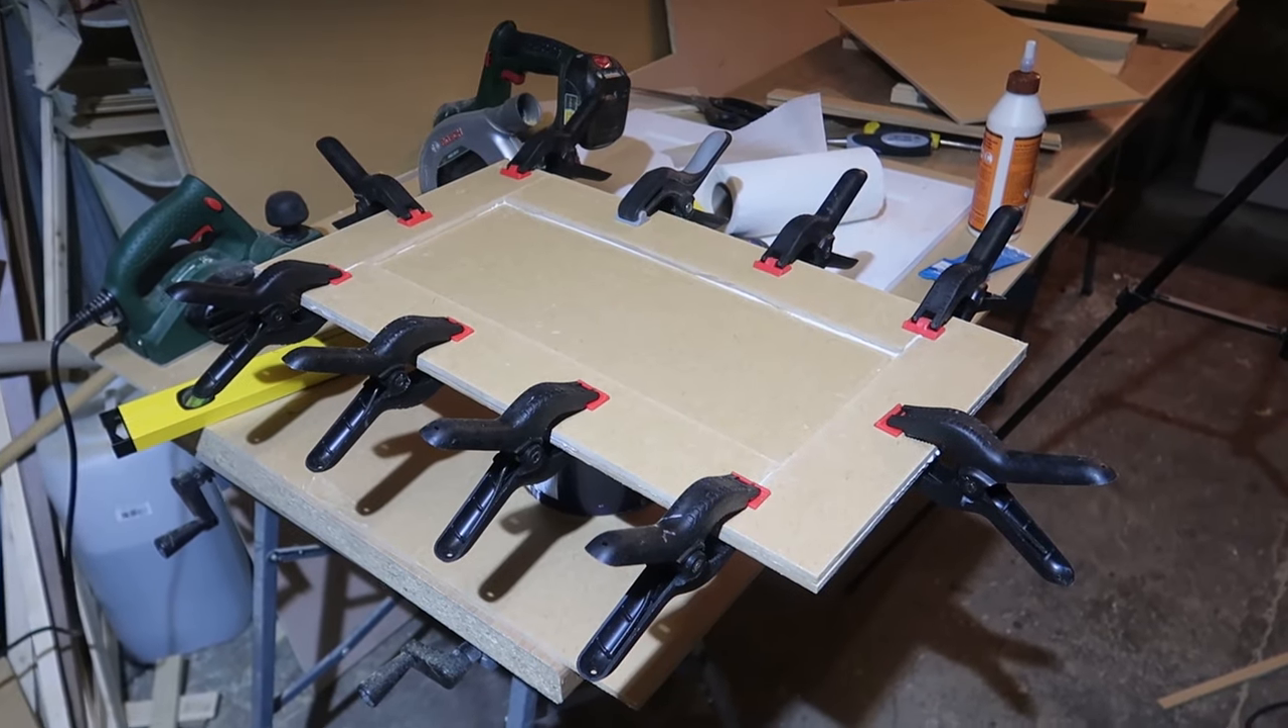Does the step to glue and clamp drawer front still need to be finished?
No.